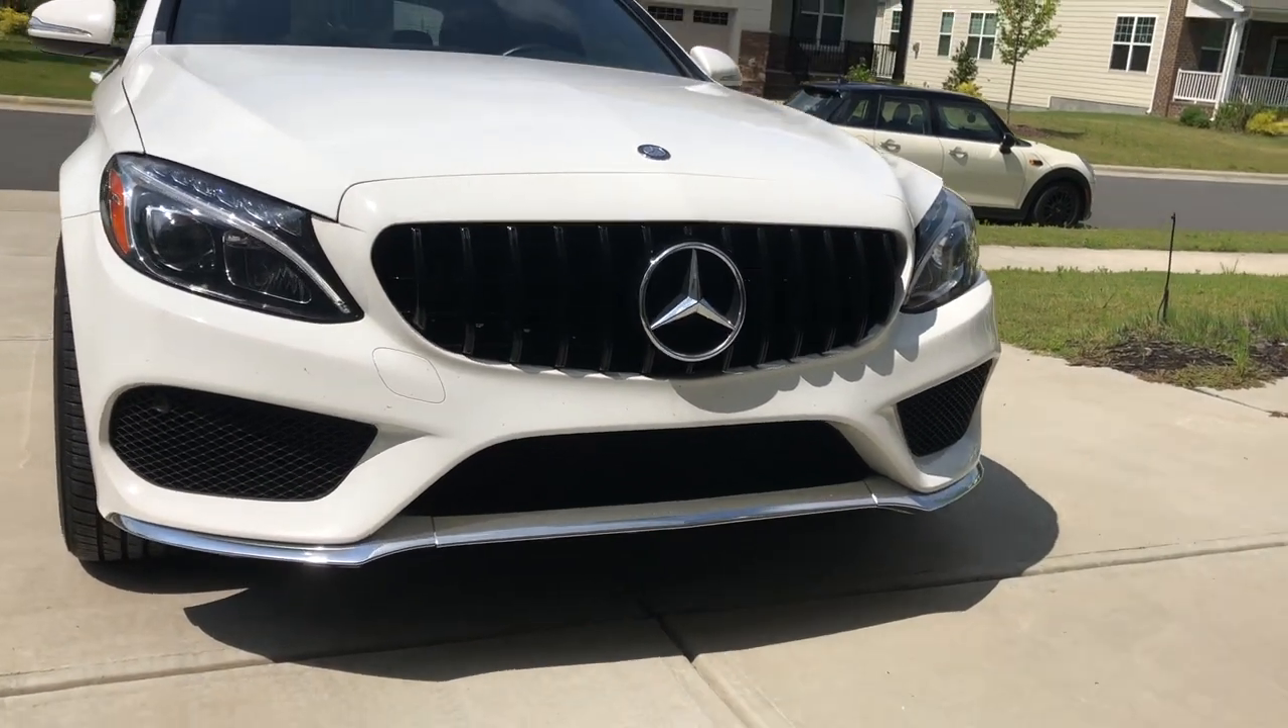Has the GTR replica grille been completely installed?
Yes.